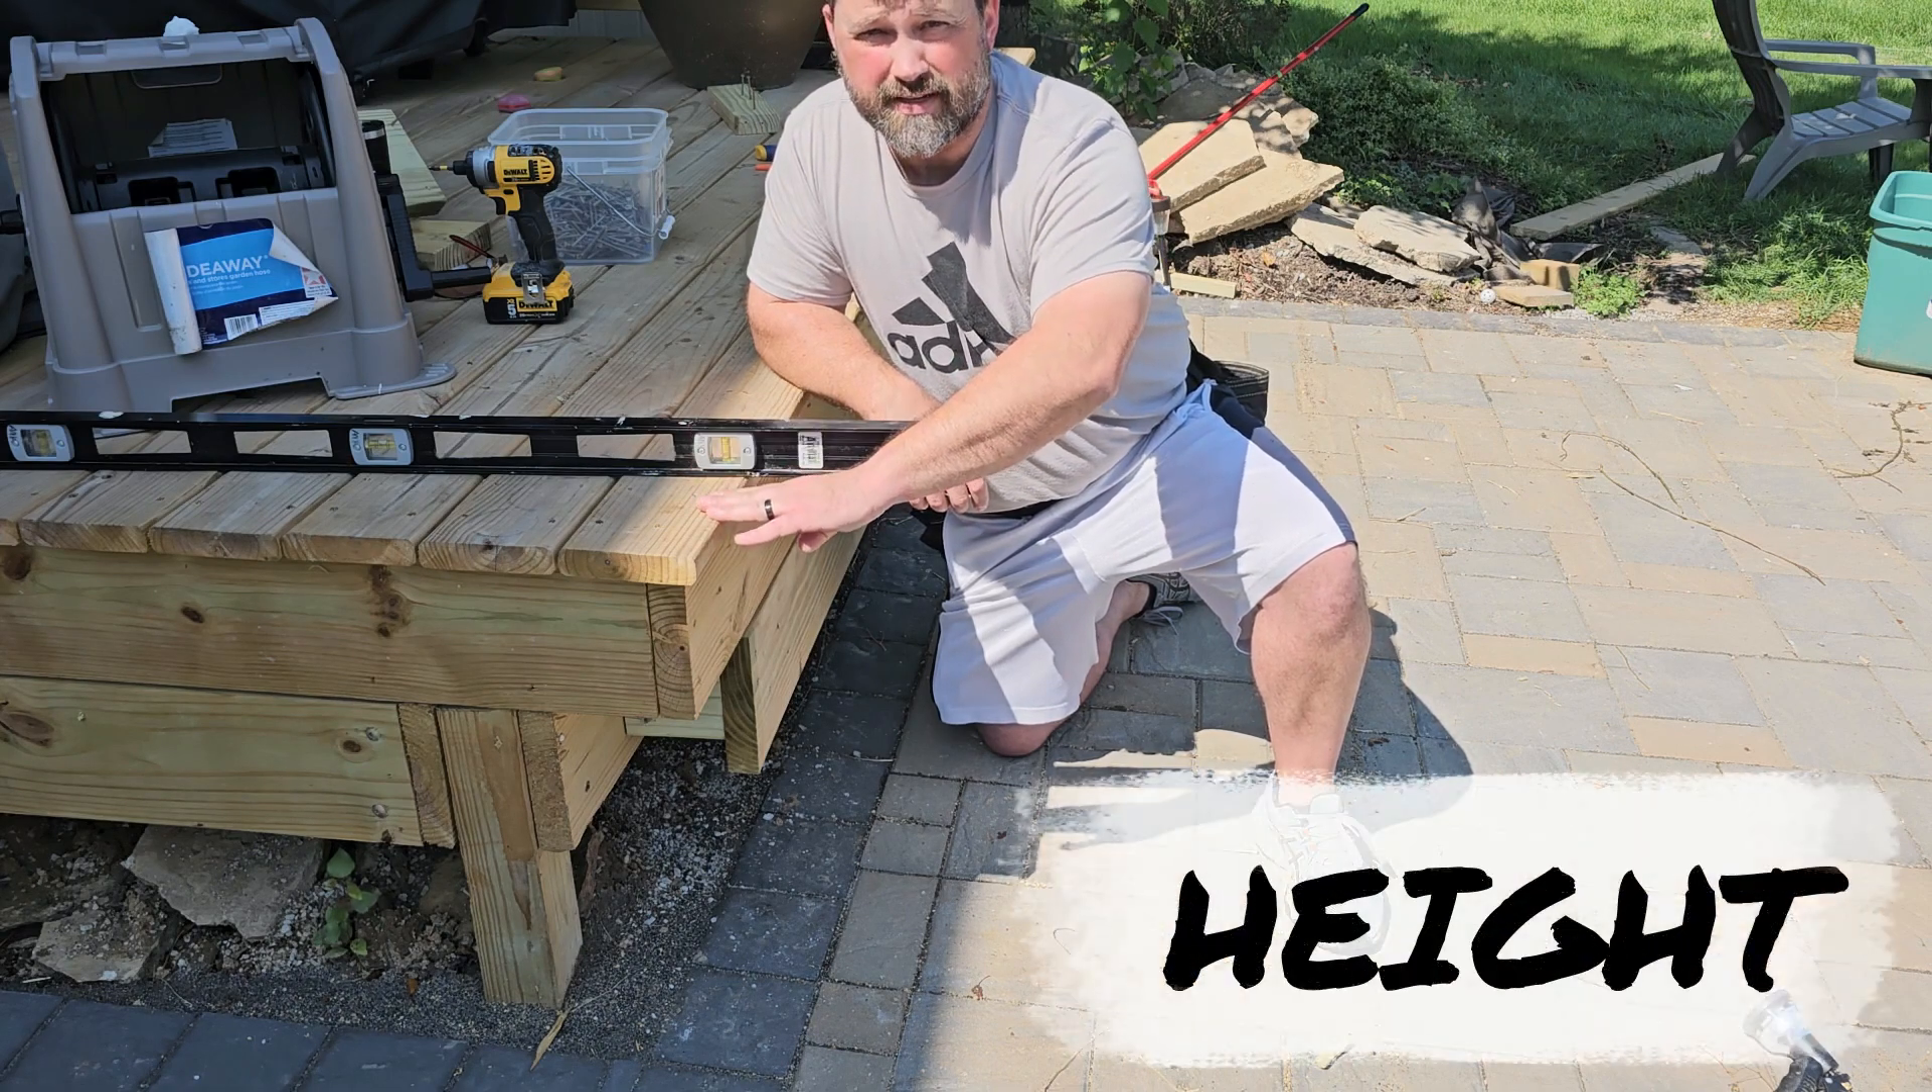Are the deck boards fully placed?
Yes.